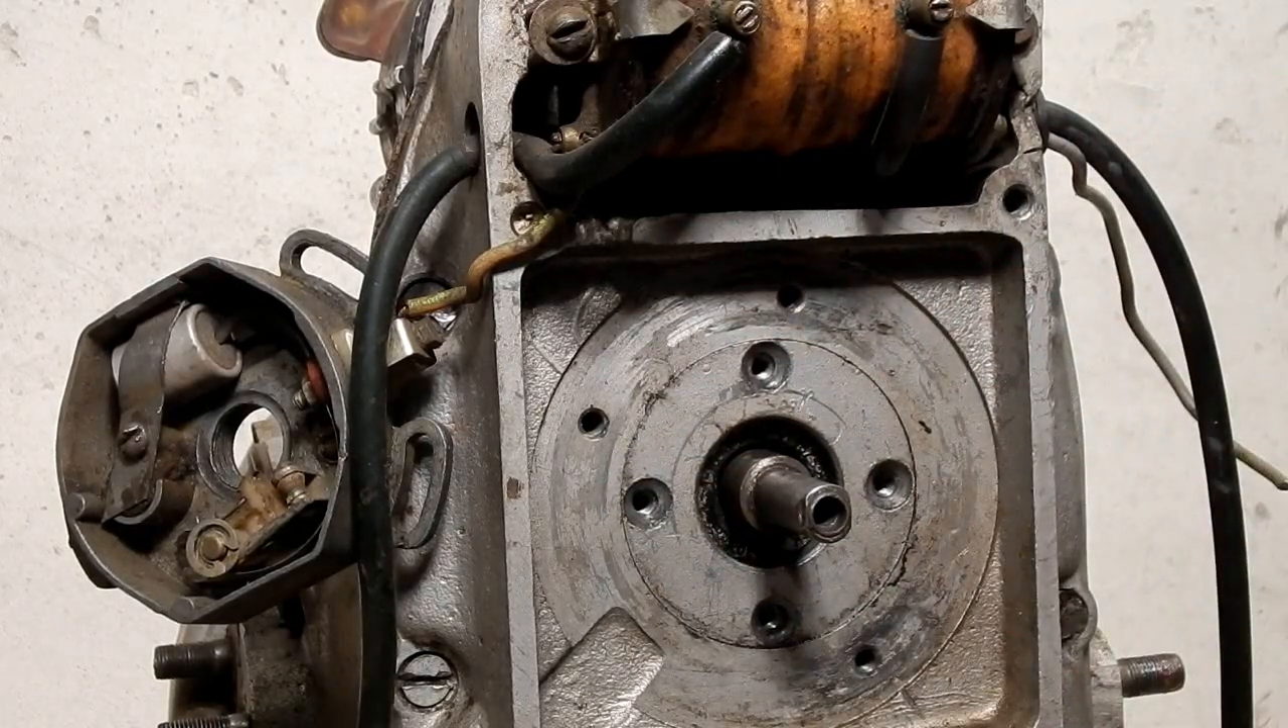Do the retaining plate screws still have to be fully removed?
No.